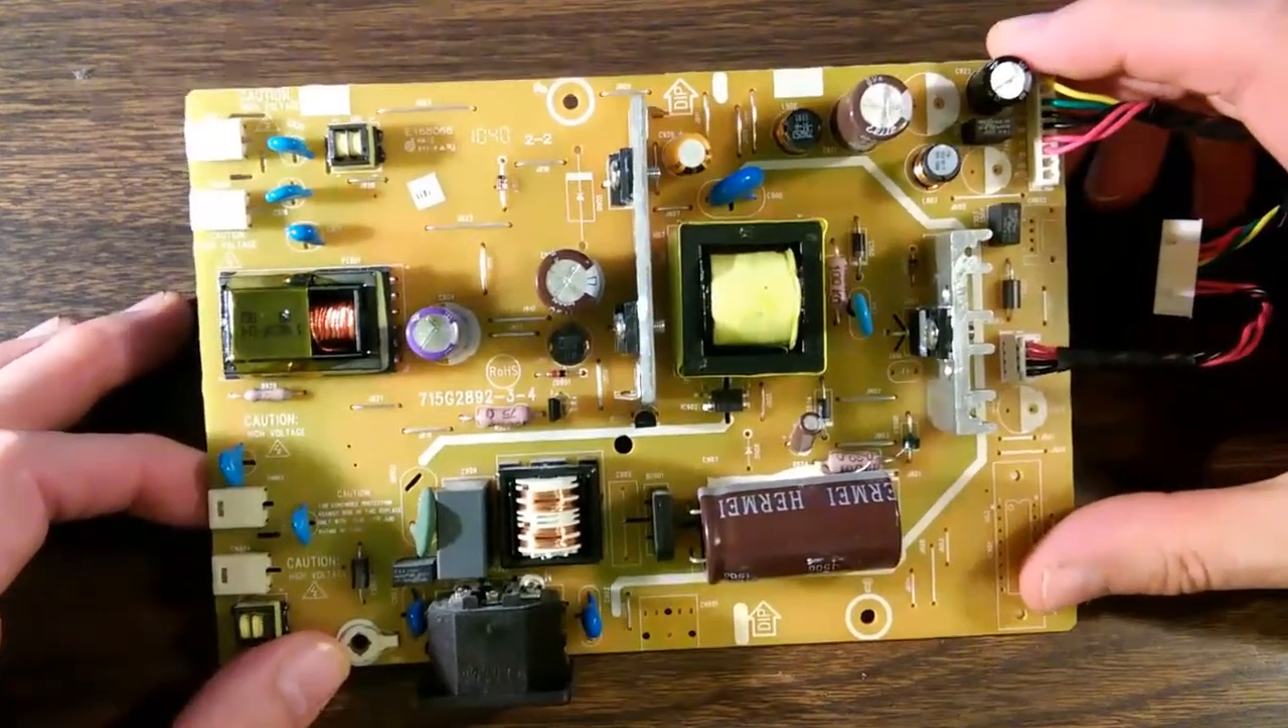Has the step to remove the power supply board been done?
Yes.